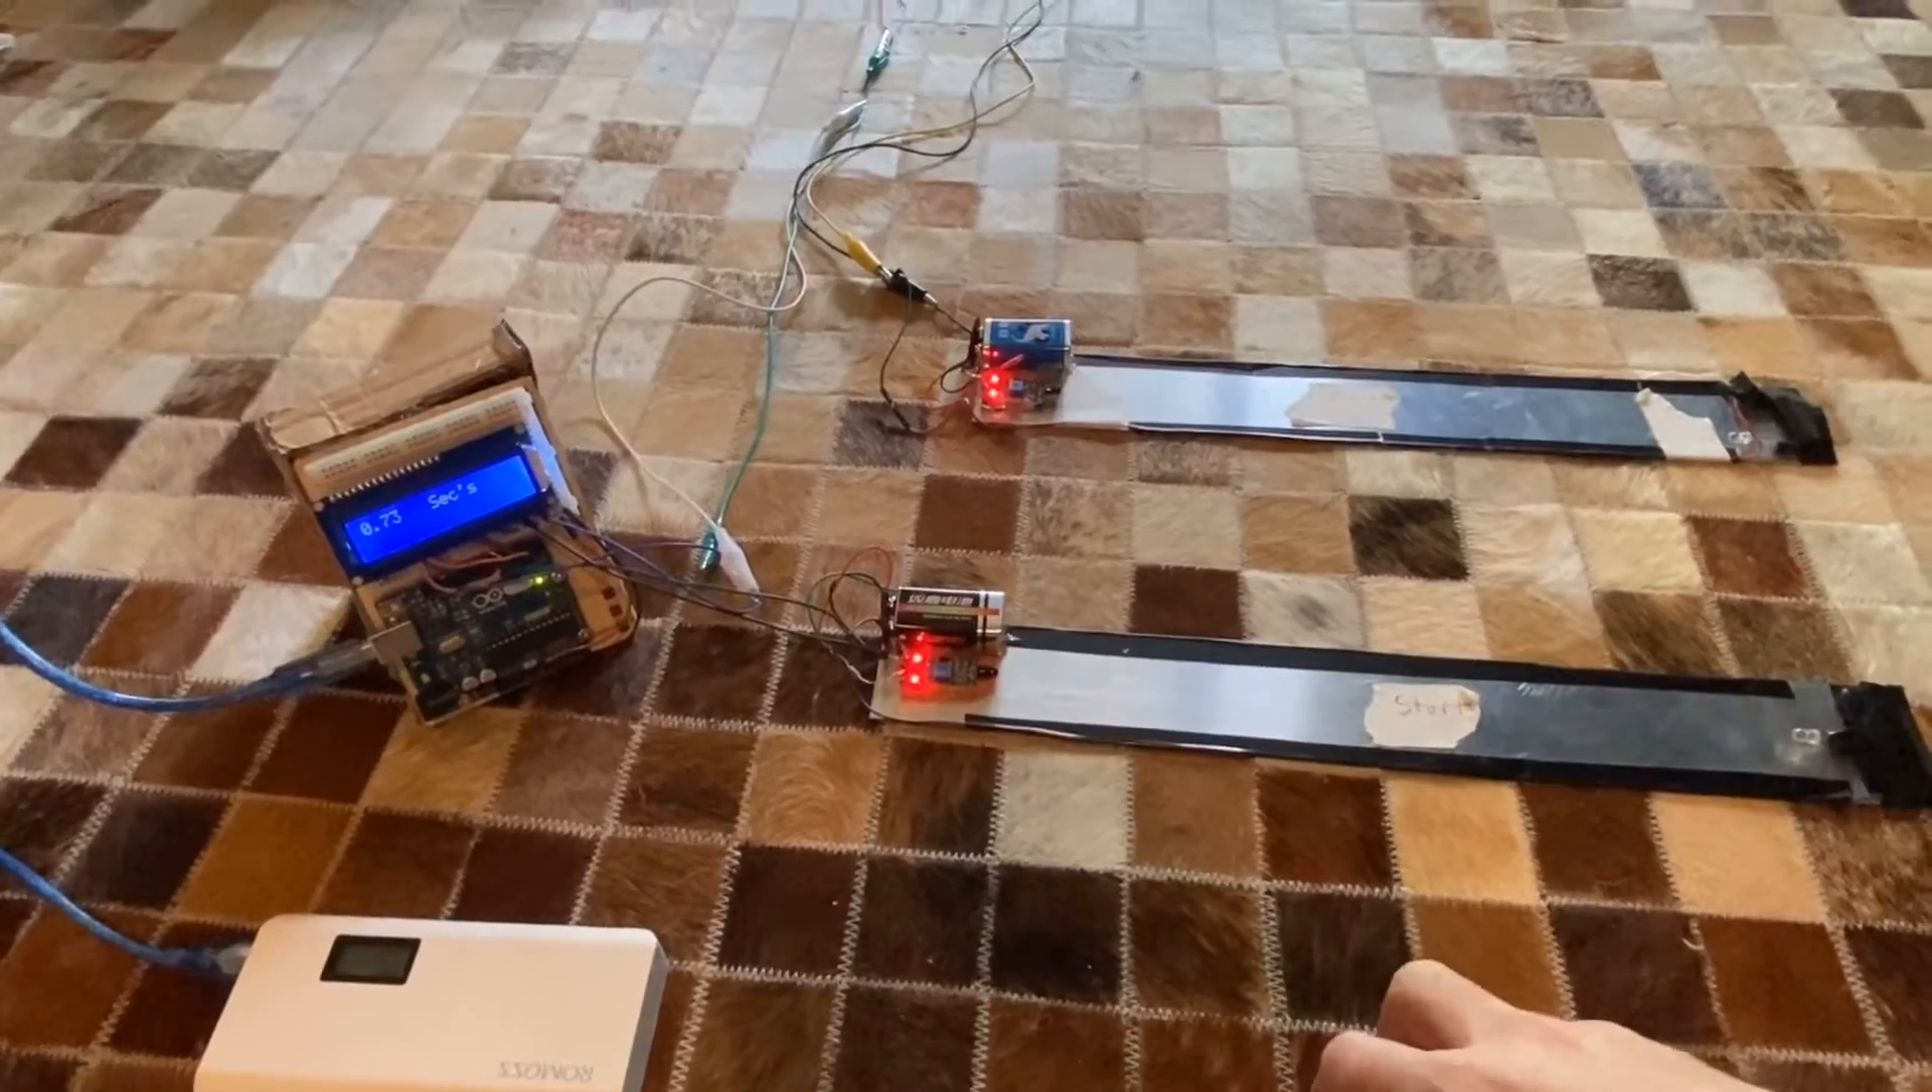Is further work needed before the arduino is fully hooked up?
No.